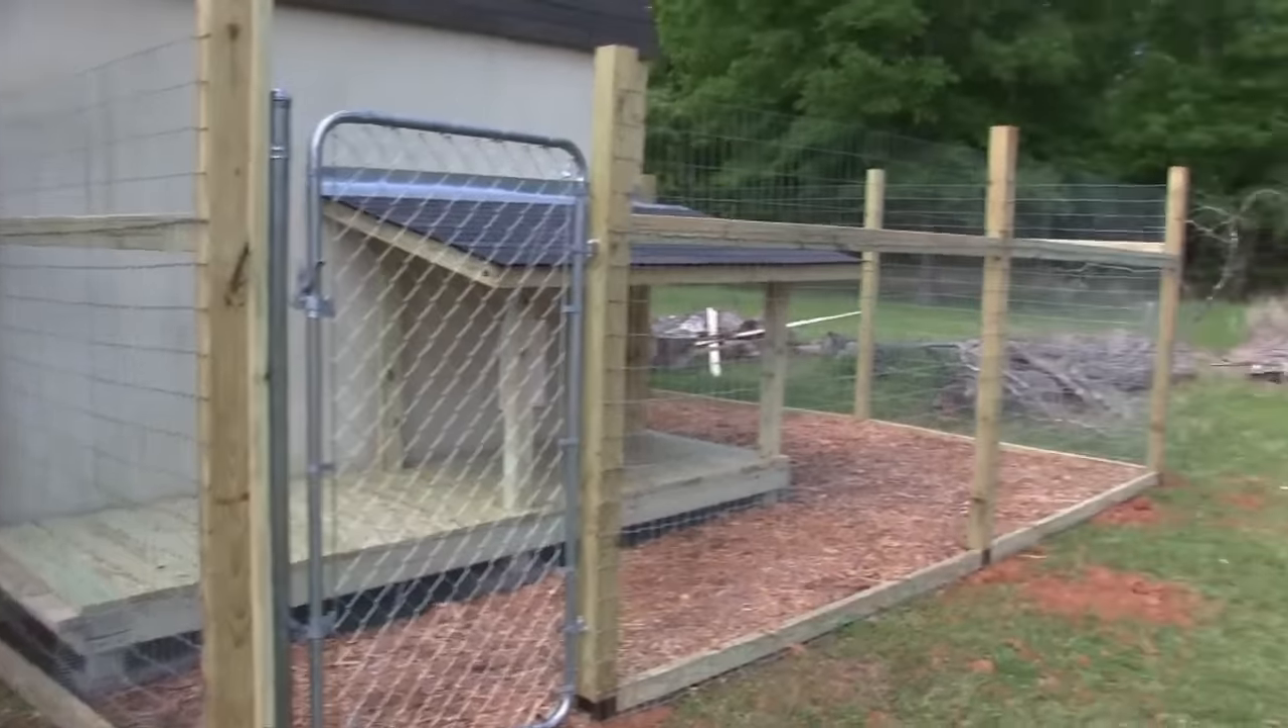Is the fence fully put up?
Yes.